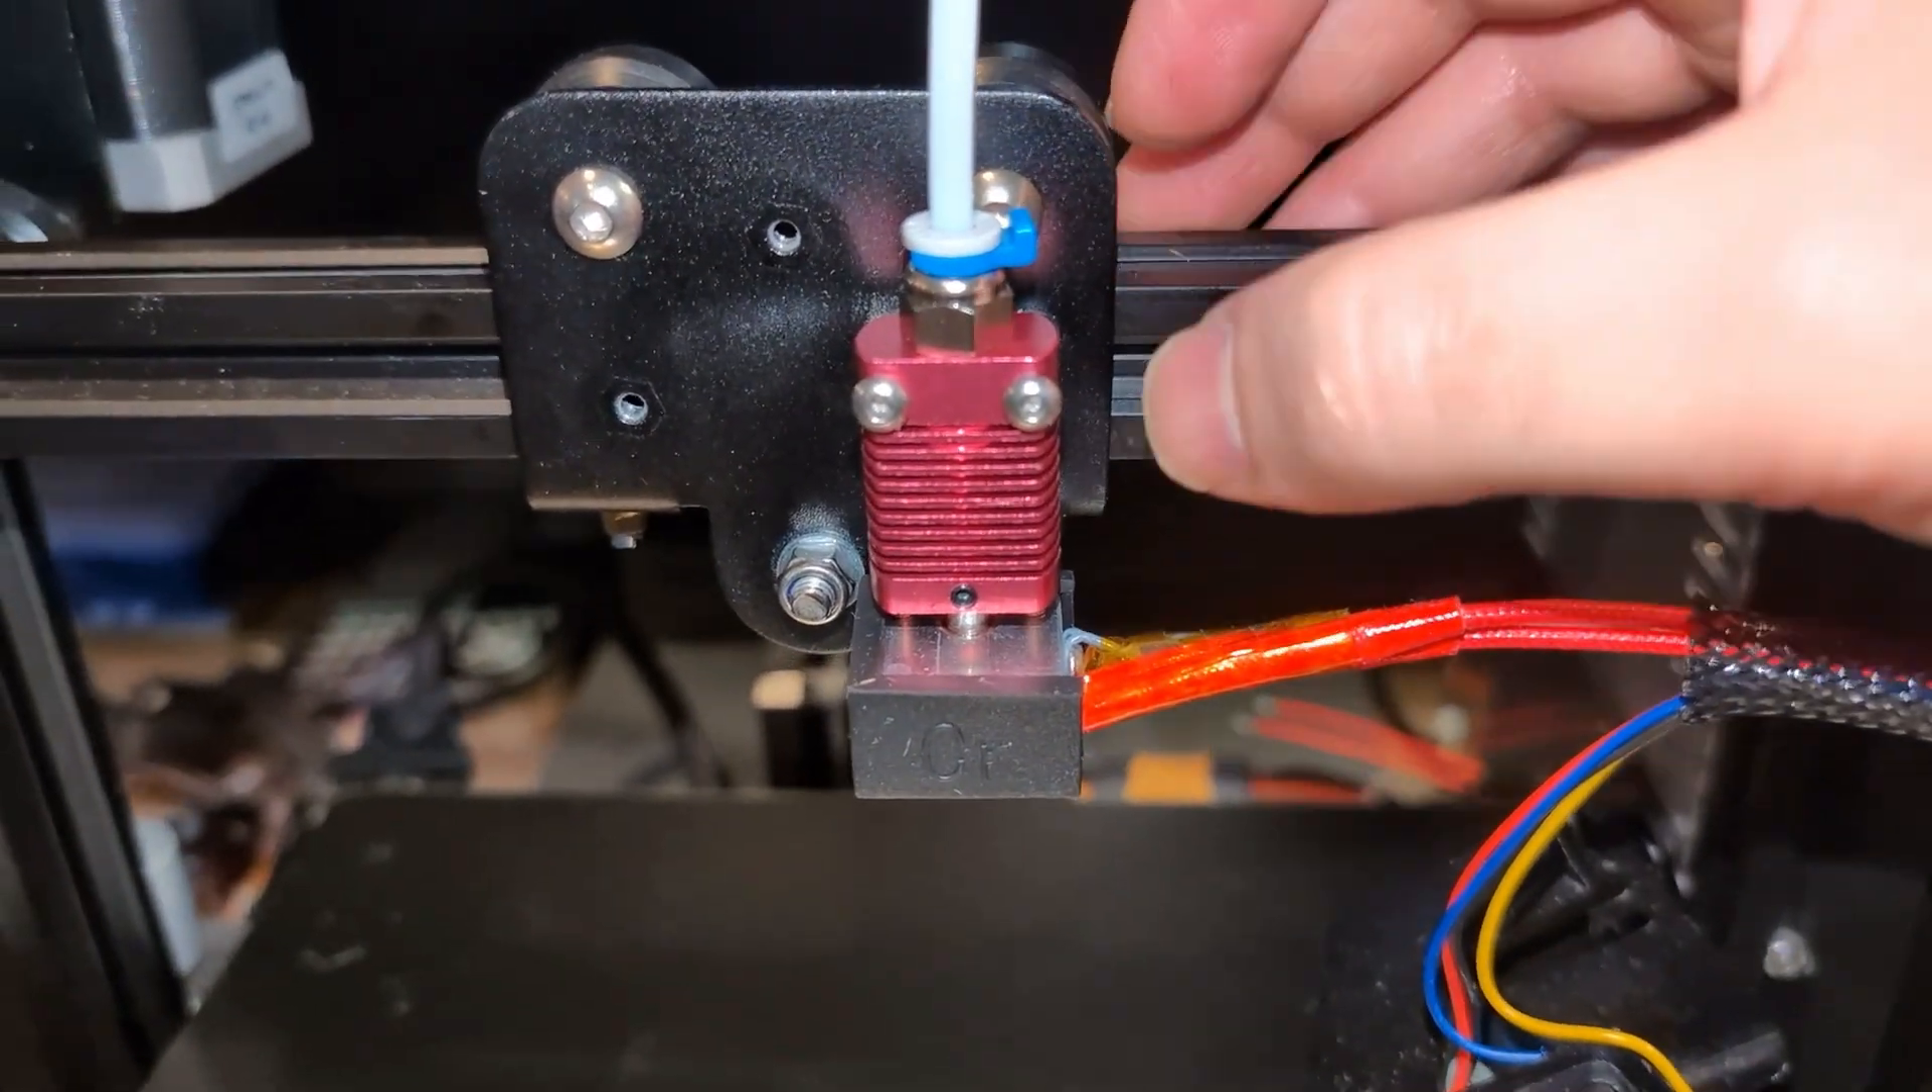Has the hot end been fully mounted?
Yes.